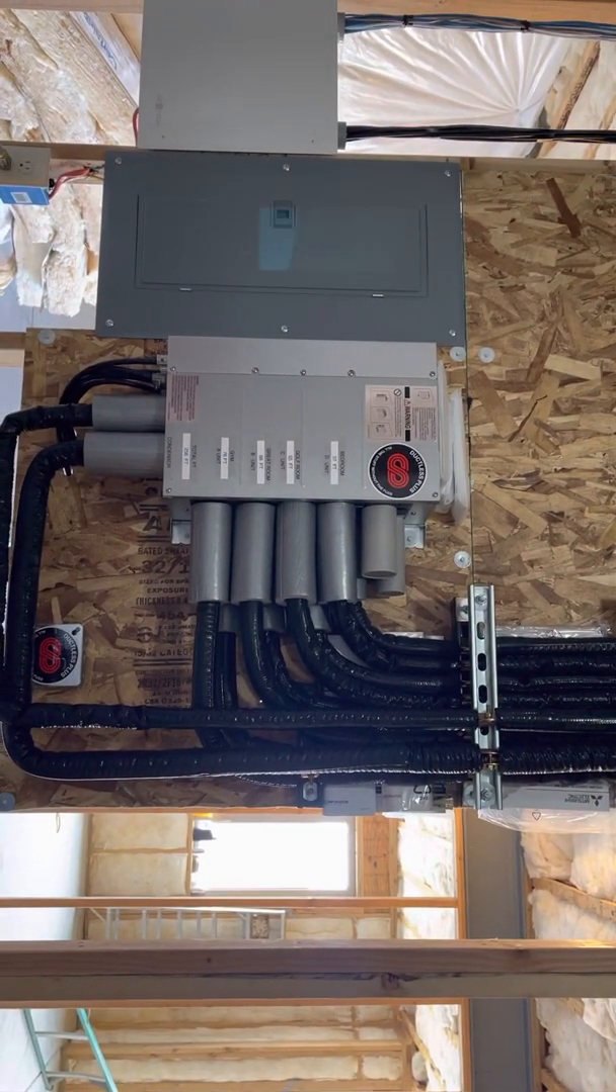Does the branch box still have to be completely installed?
No.